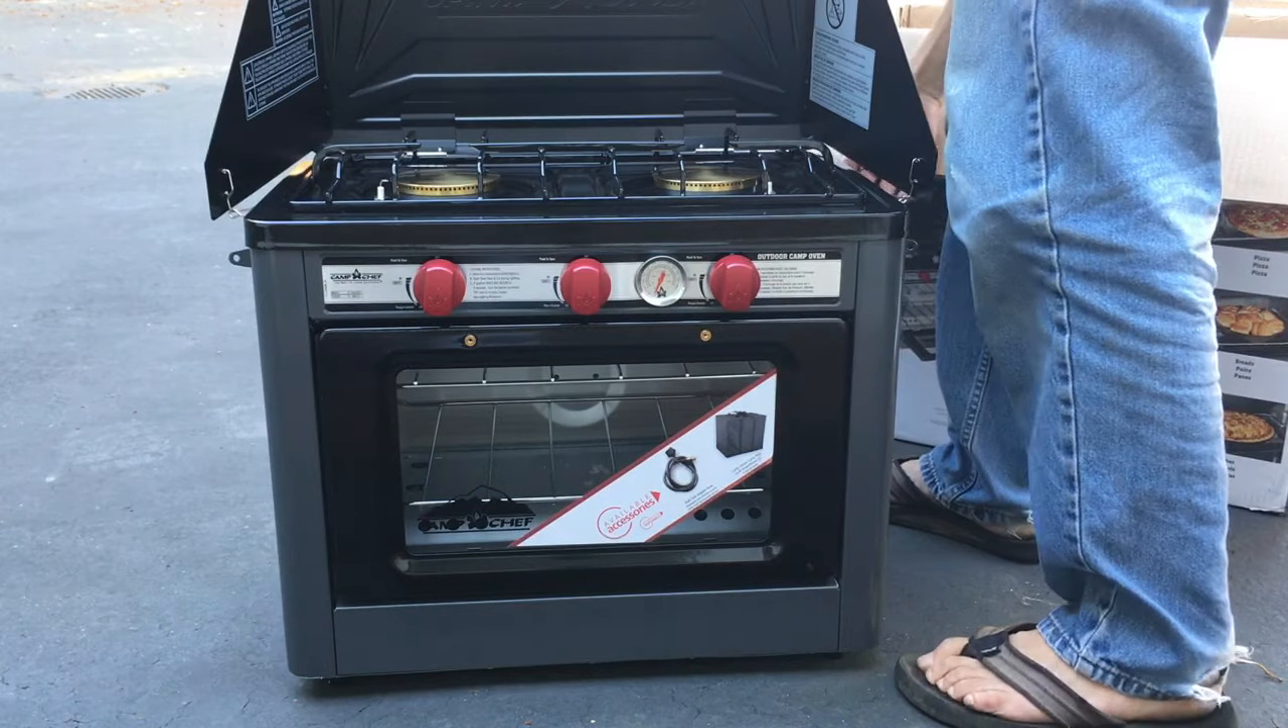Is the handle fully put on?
No.